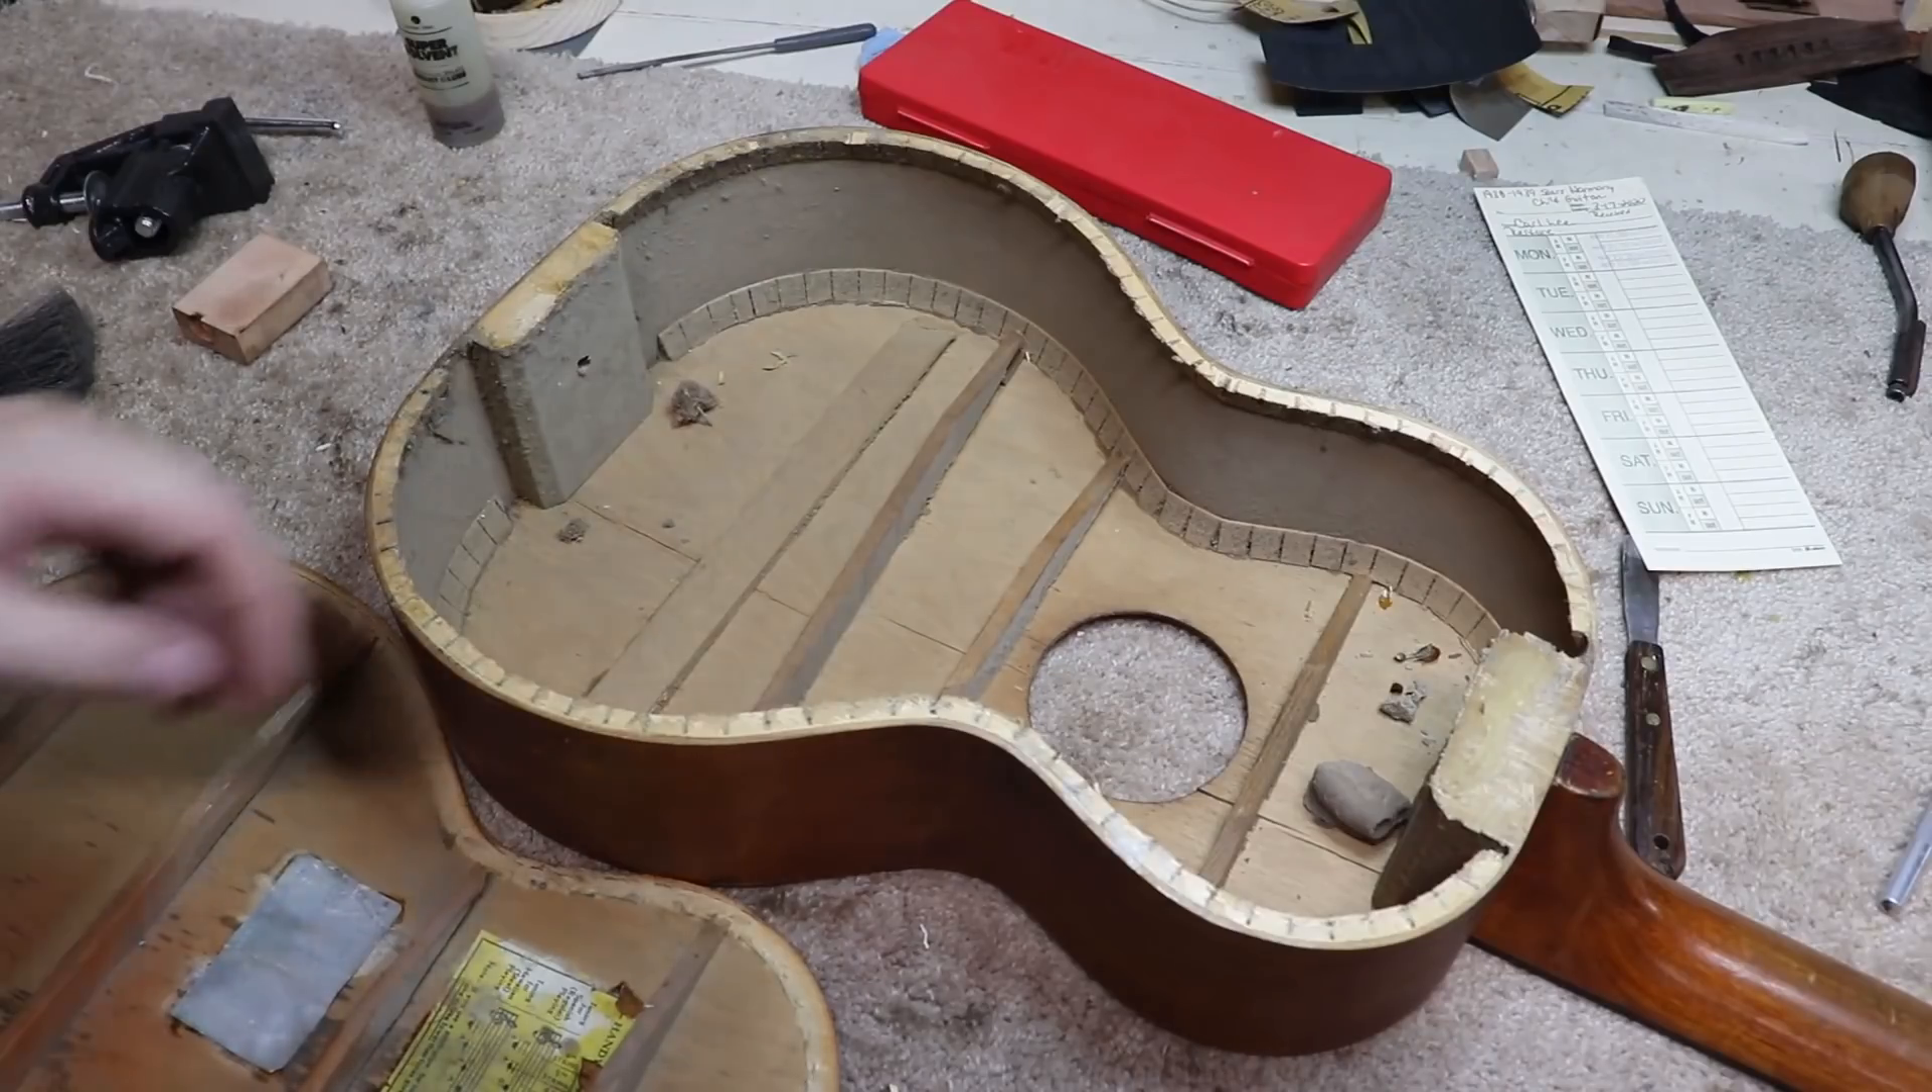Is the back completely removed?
Yes.